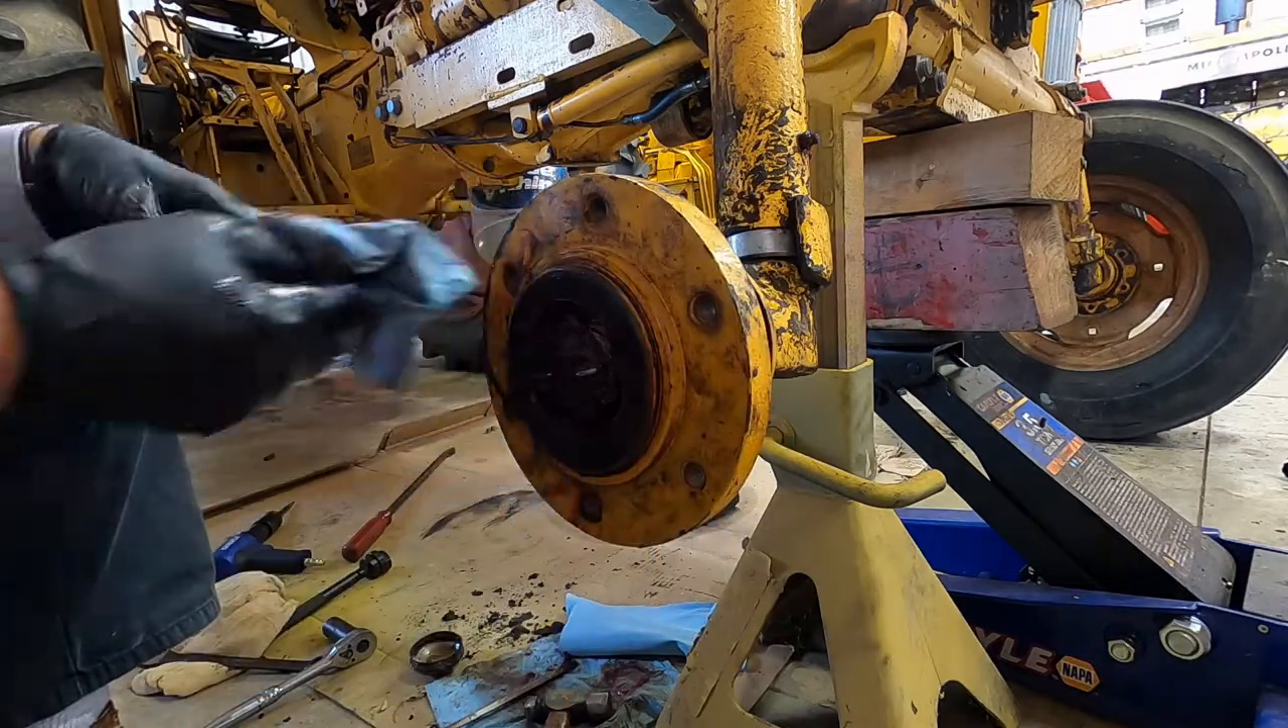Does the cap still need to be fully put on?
Yes.